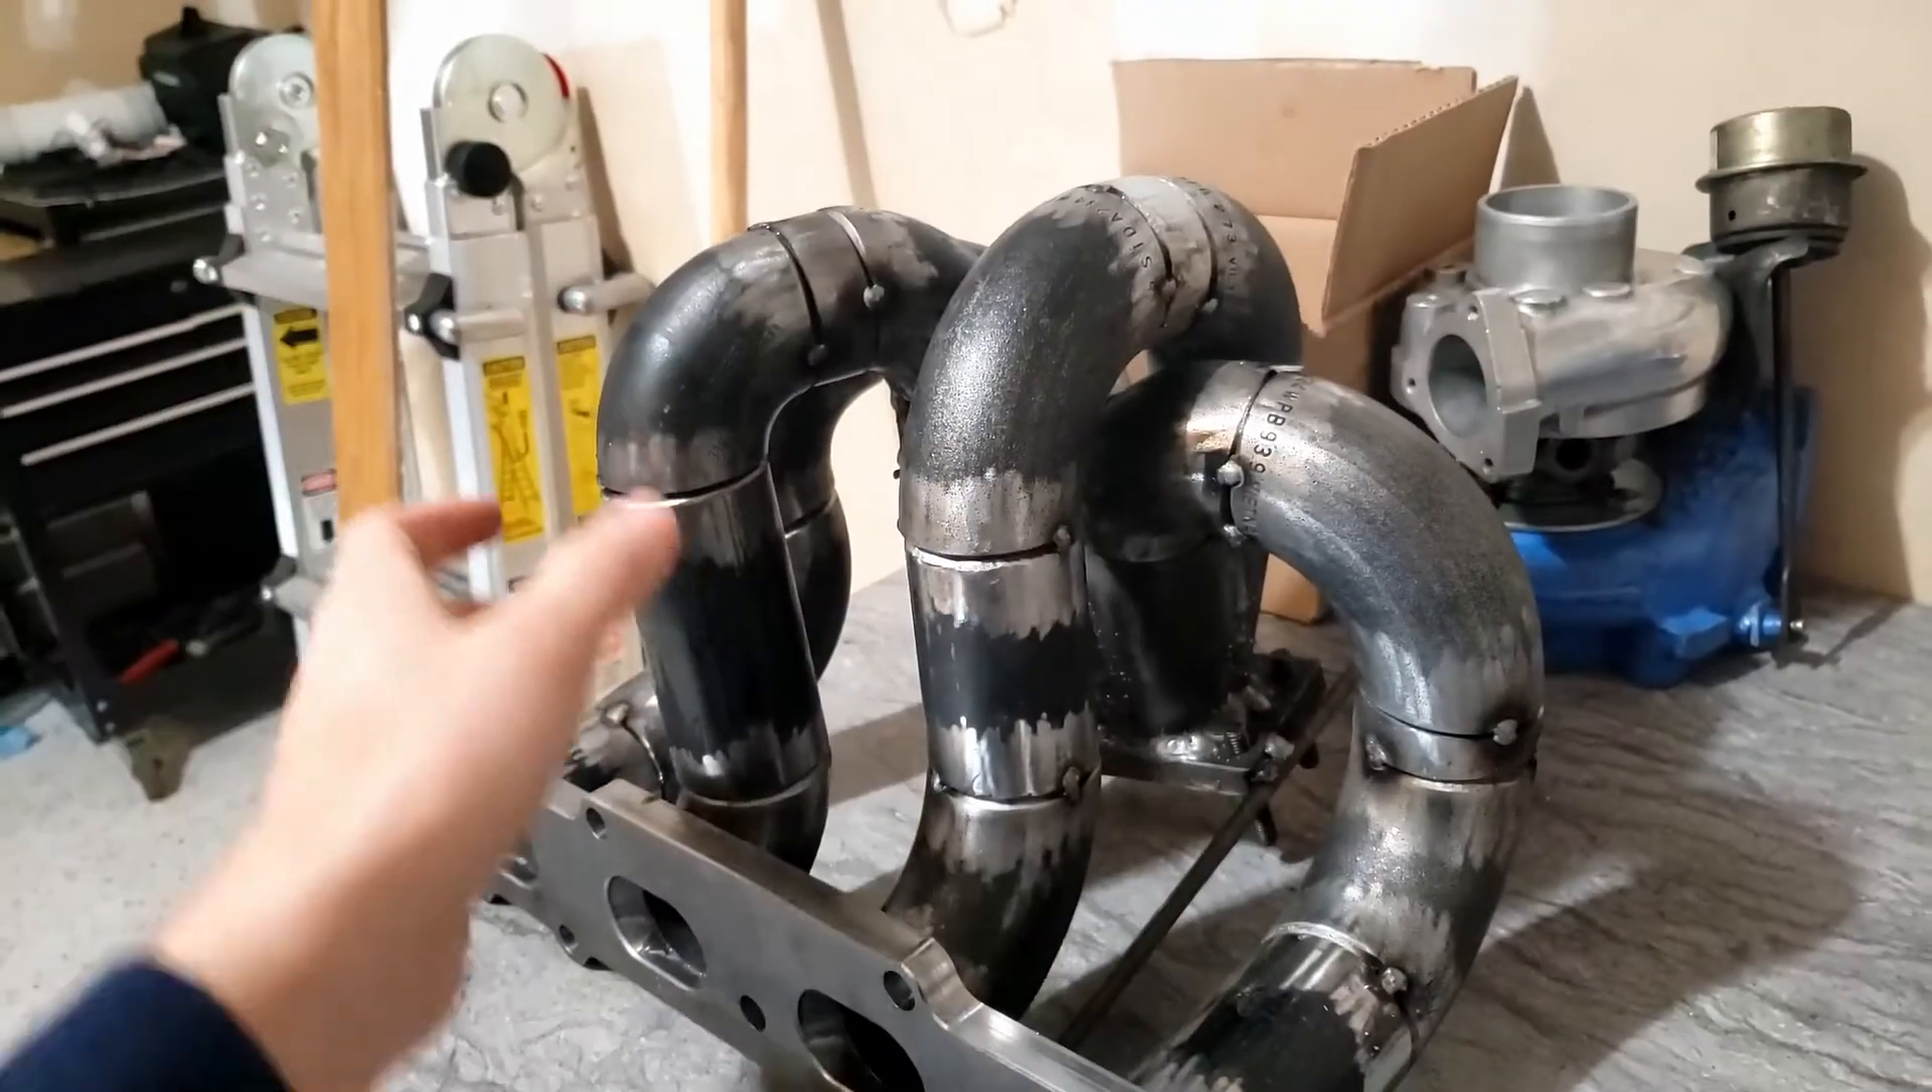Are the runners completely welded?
No.